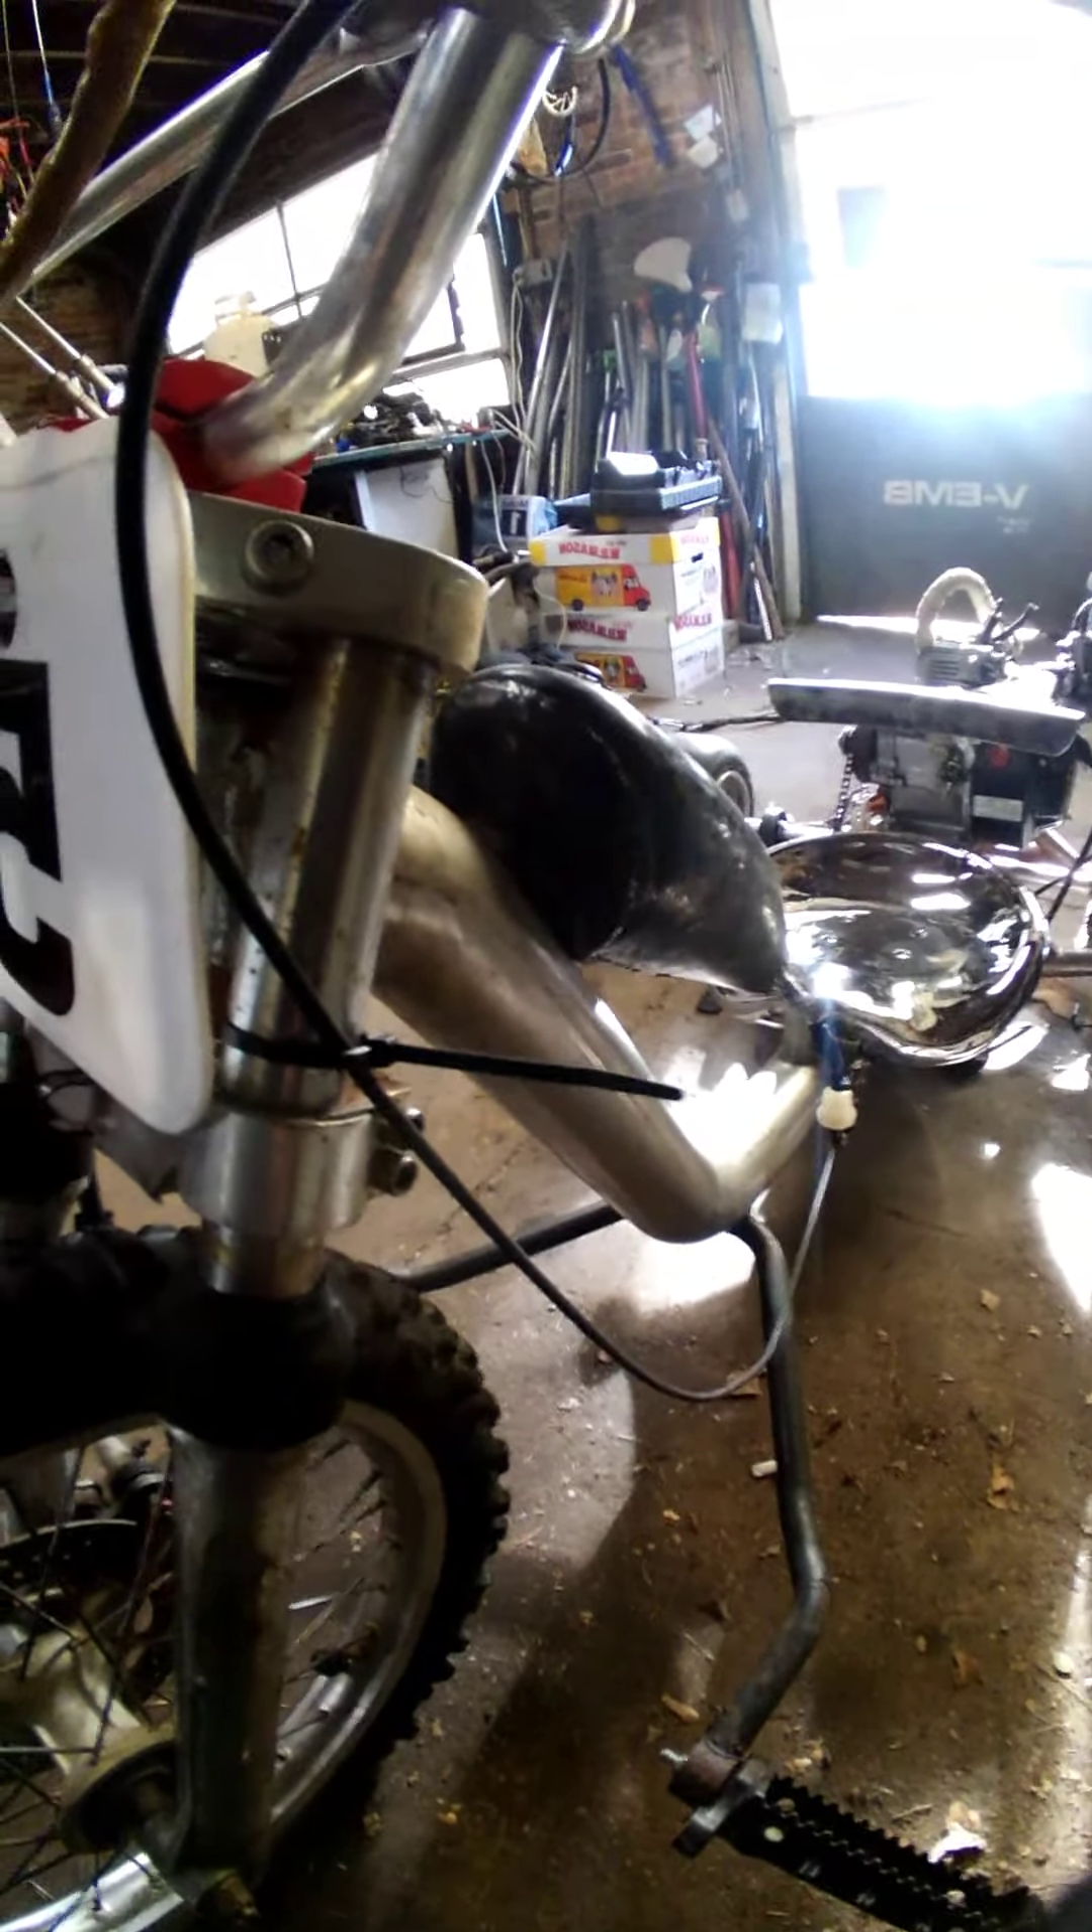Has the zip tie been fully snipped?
No.